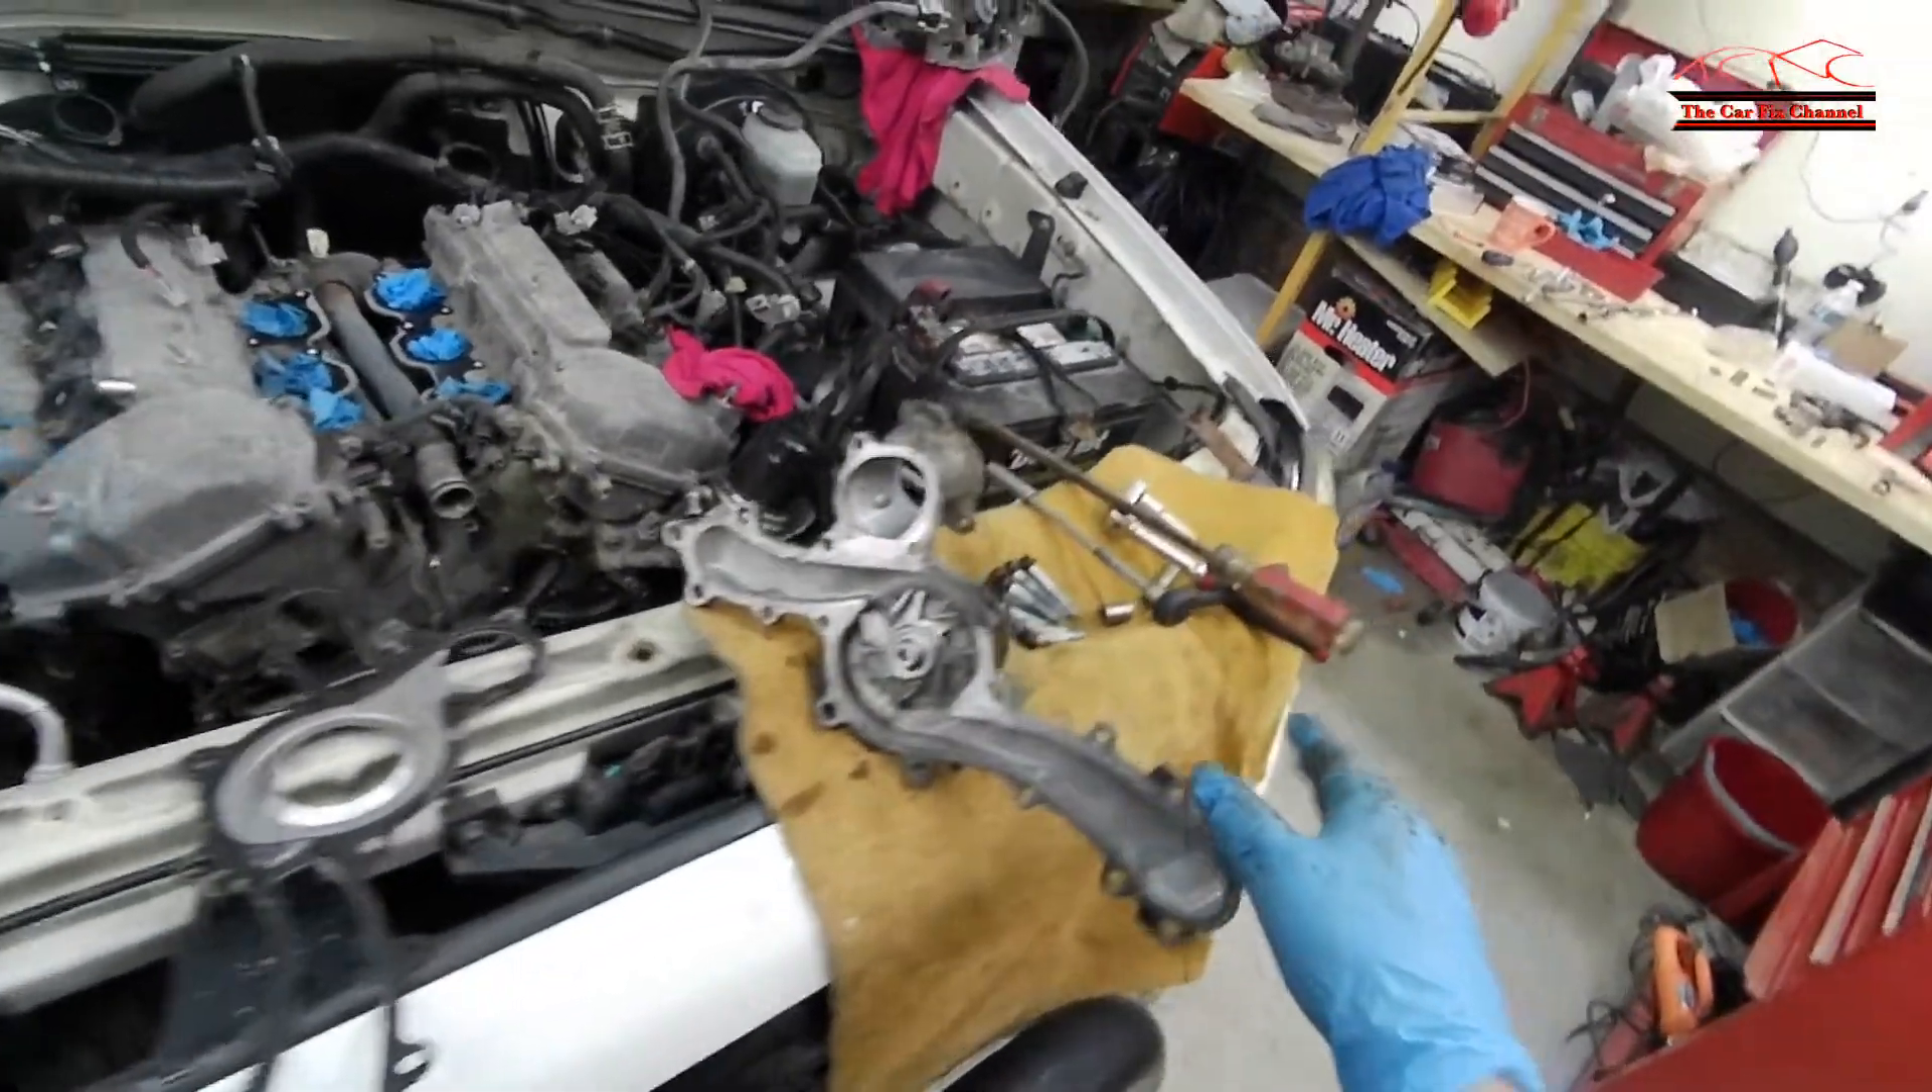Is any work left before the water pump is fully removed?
No.